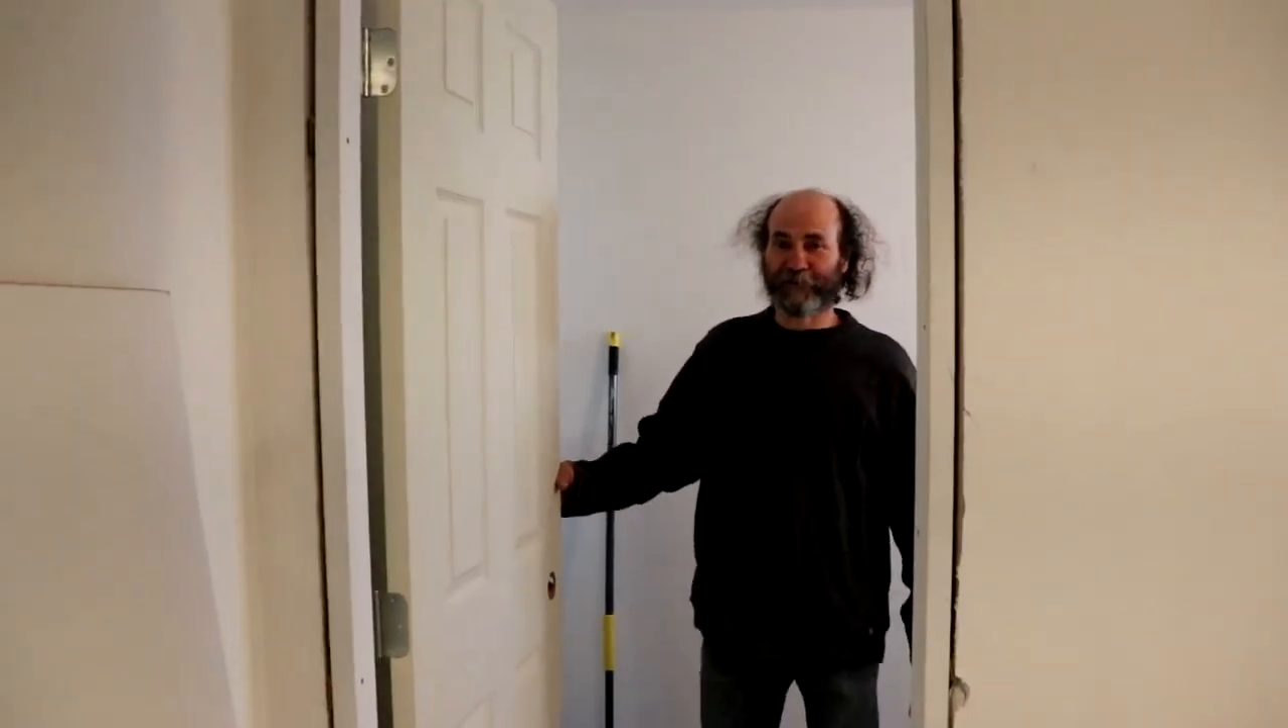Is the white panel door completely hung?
Yes.